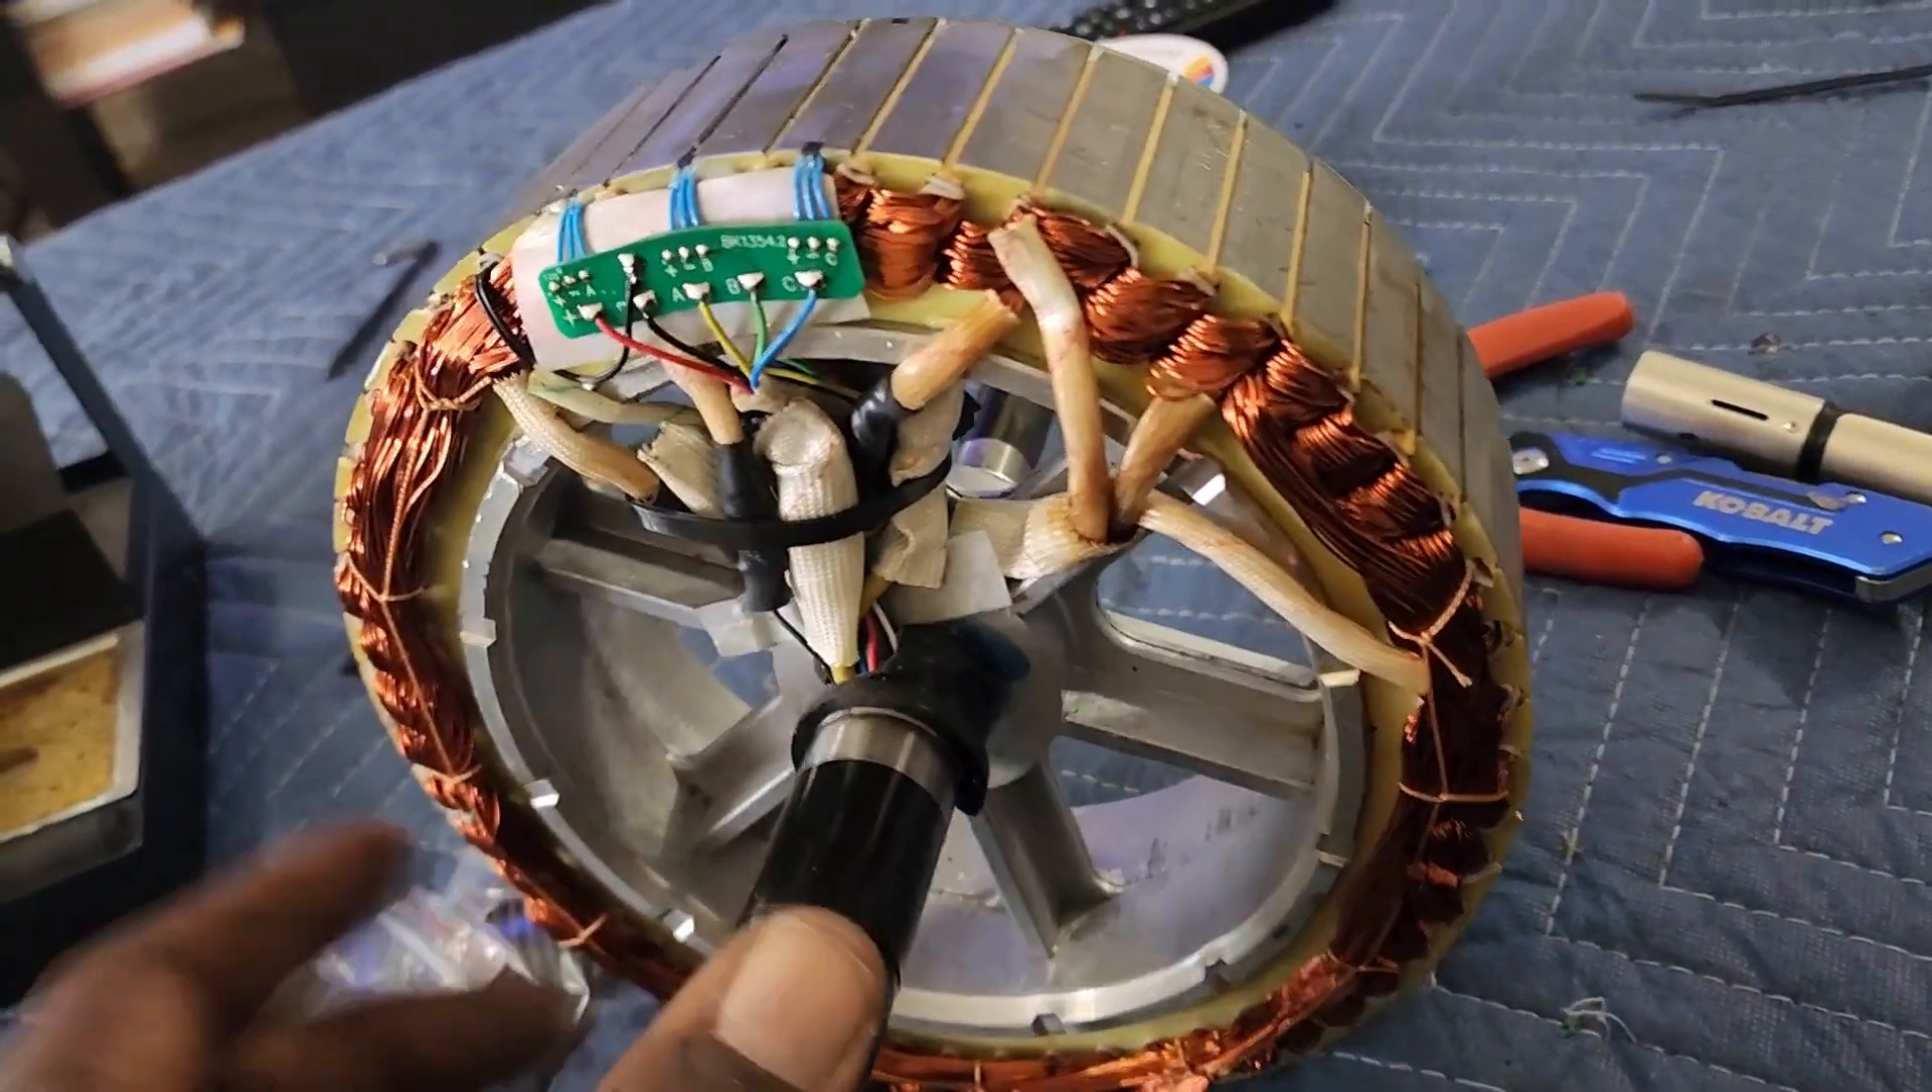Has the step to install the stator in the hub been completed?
No.